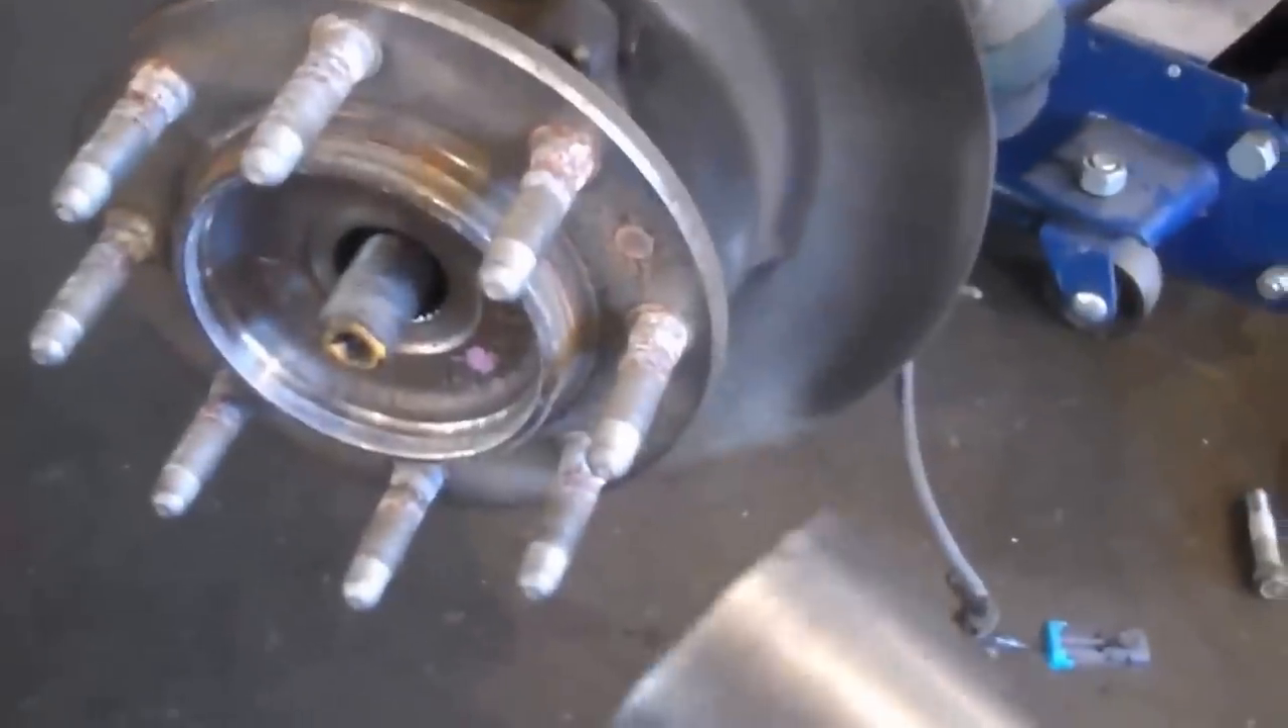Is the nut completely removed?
Yes.